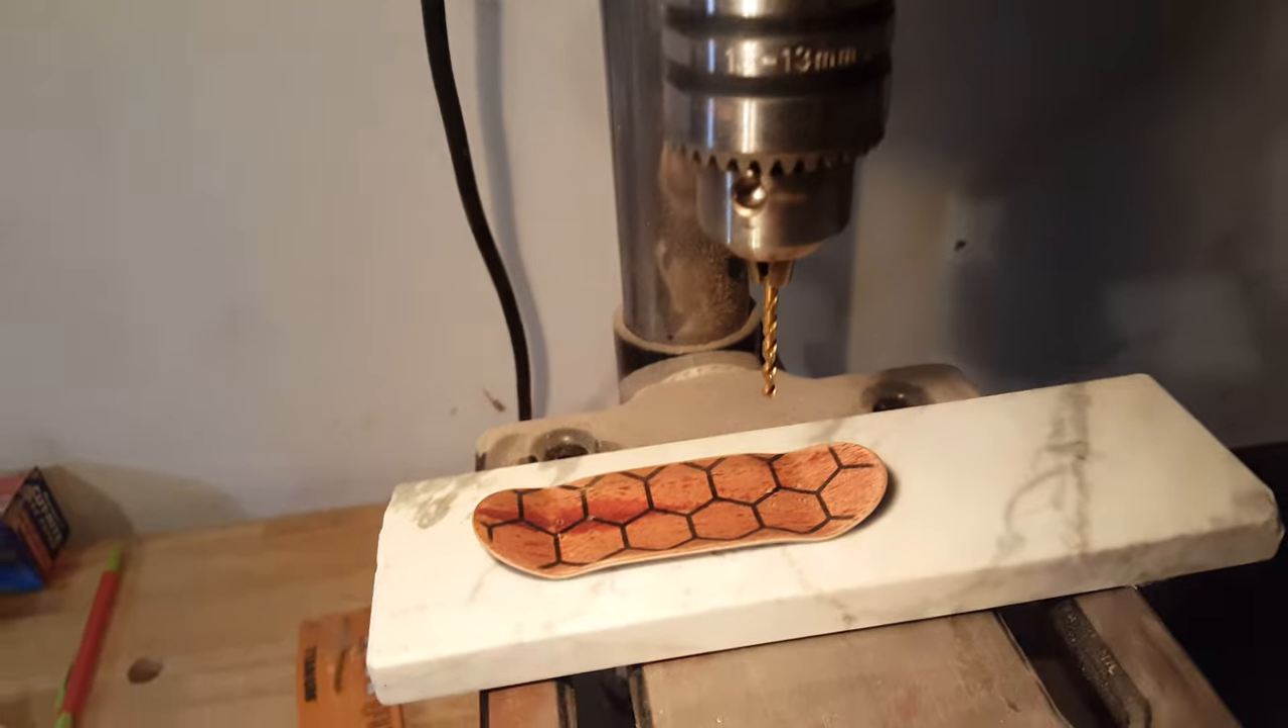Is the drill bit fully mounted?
Yes.